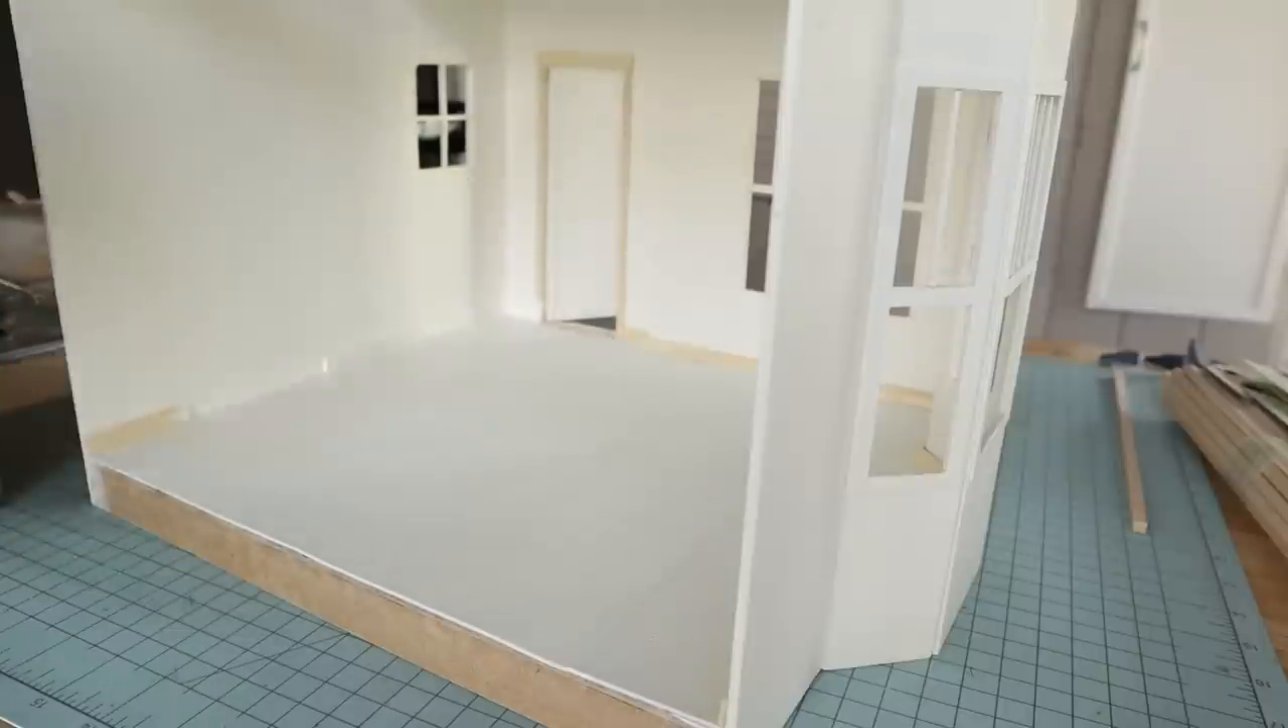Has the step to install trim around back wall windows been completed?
No.